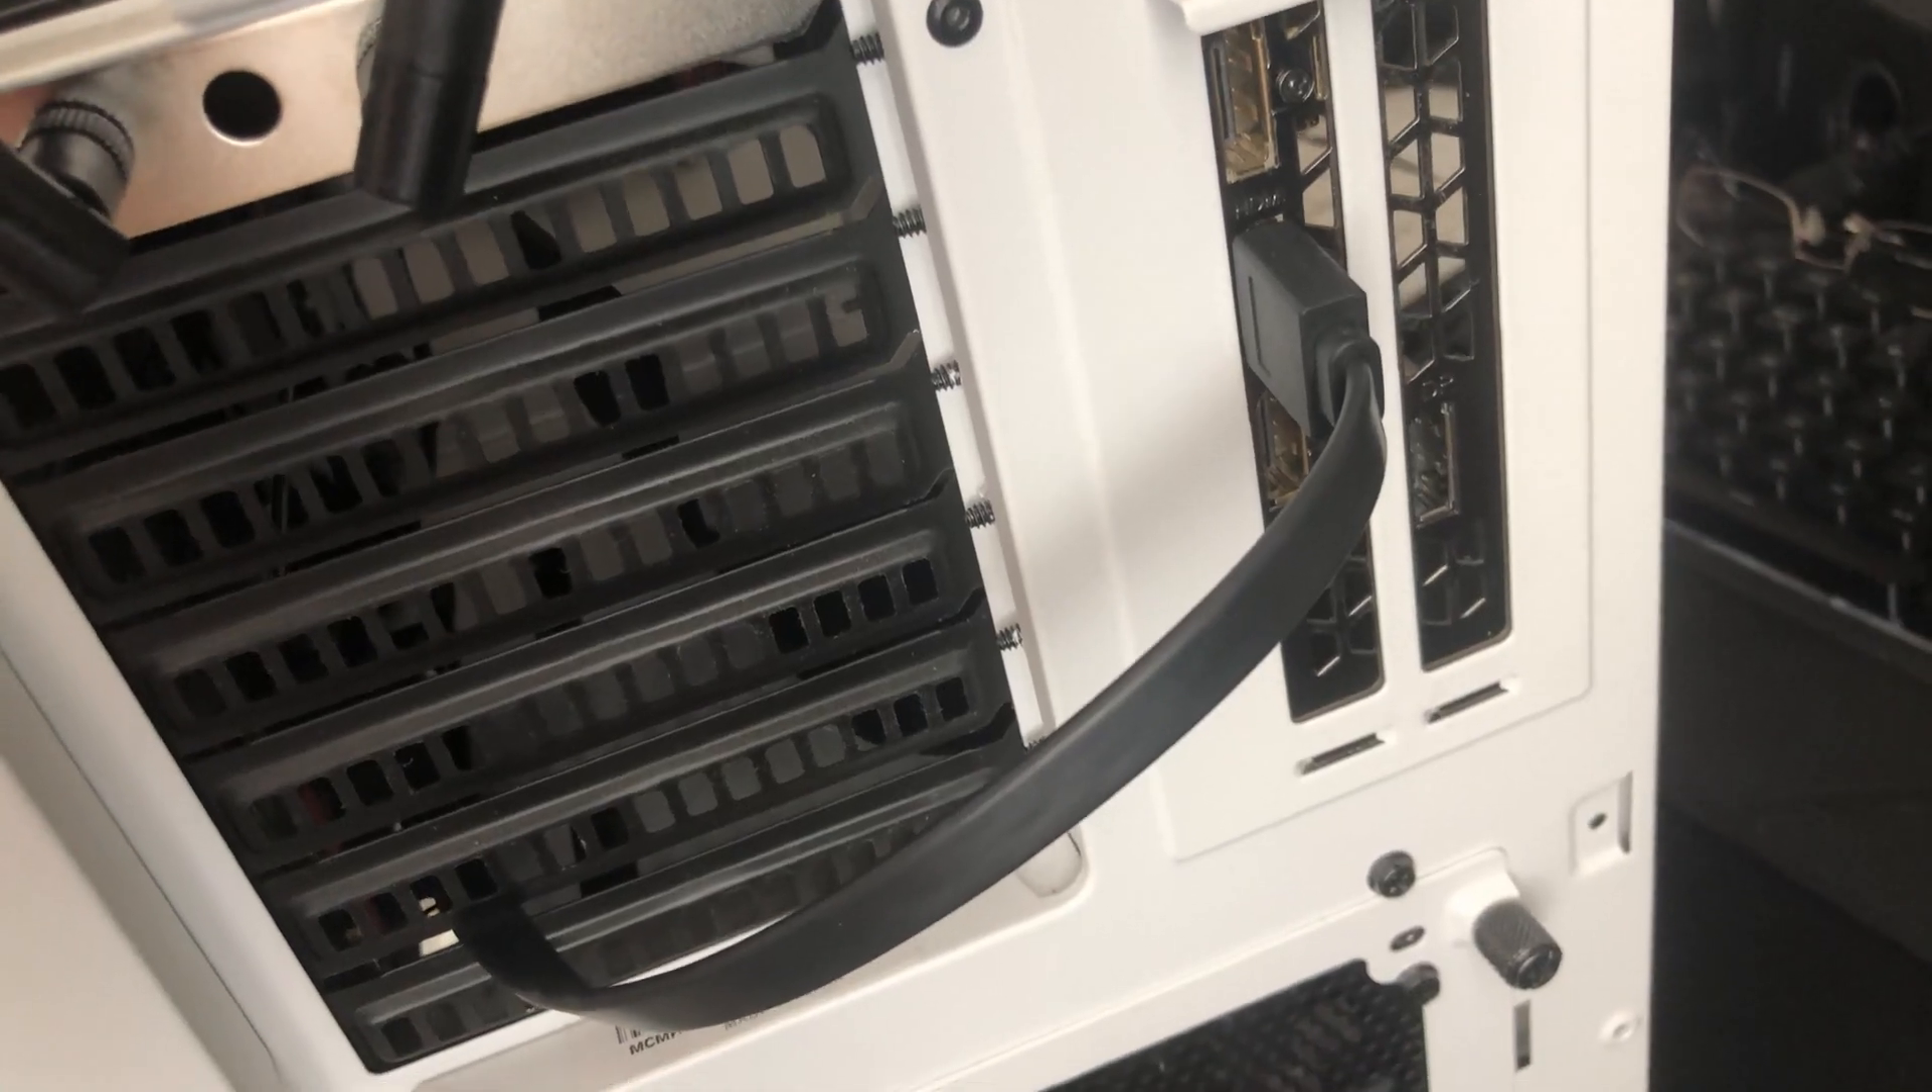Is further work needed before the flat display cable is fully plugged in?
No.